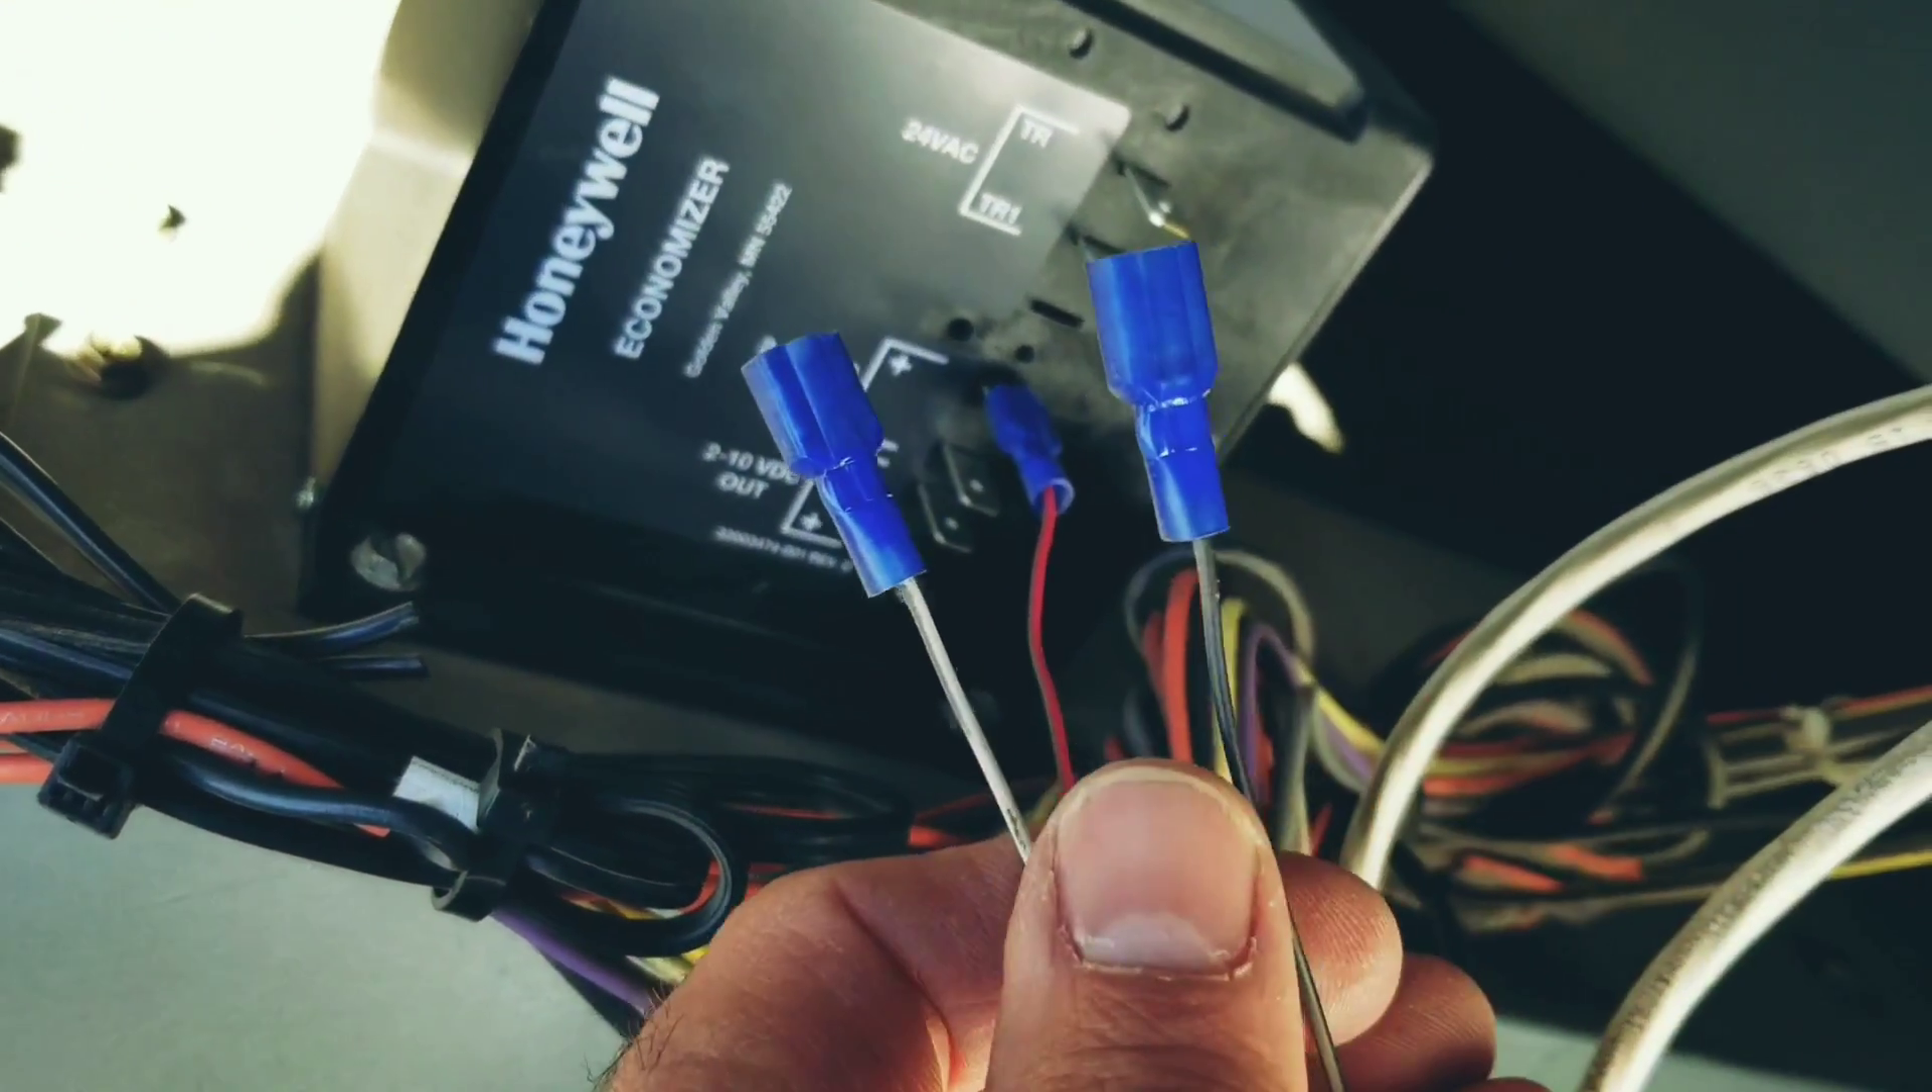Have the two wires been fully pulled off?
Yes.